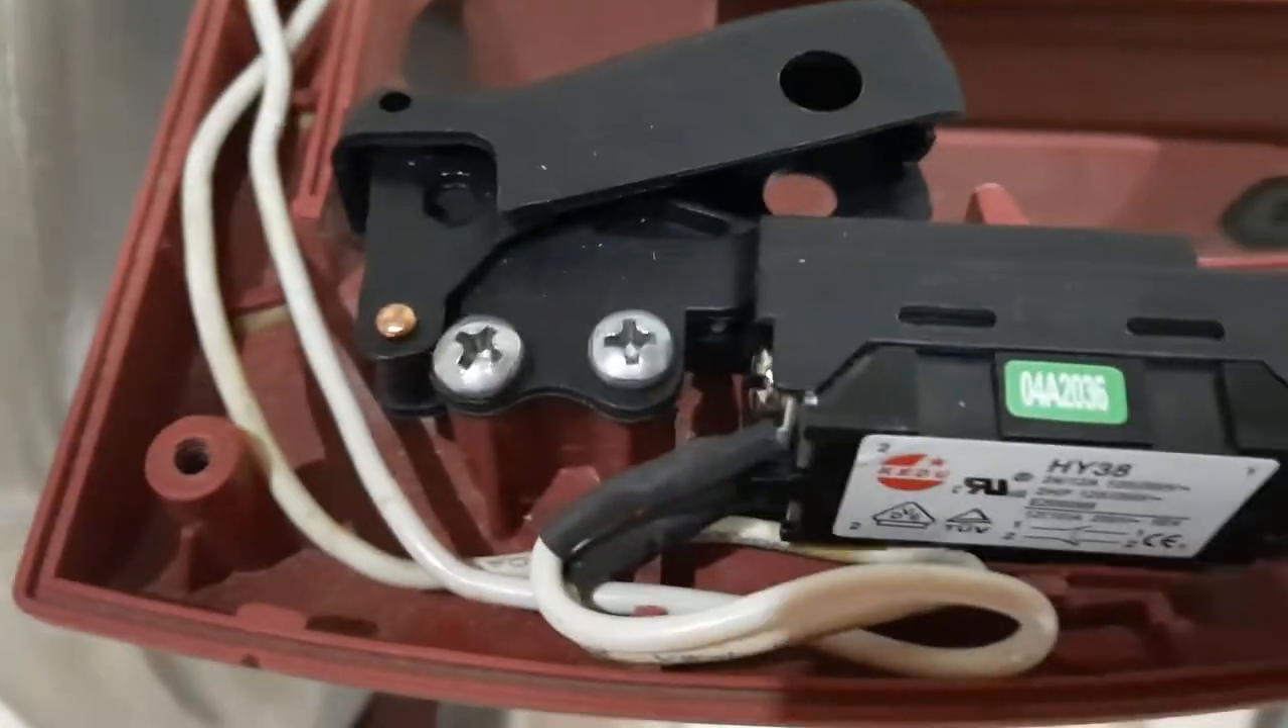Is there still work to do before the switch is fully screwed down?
No.